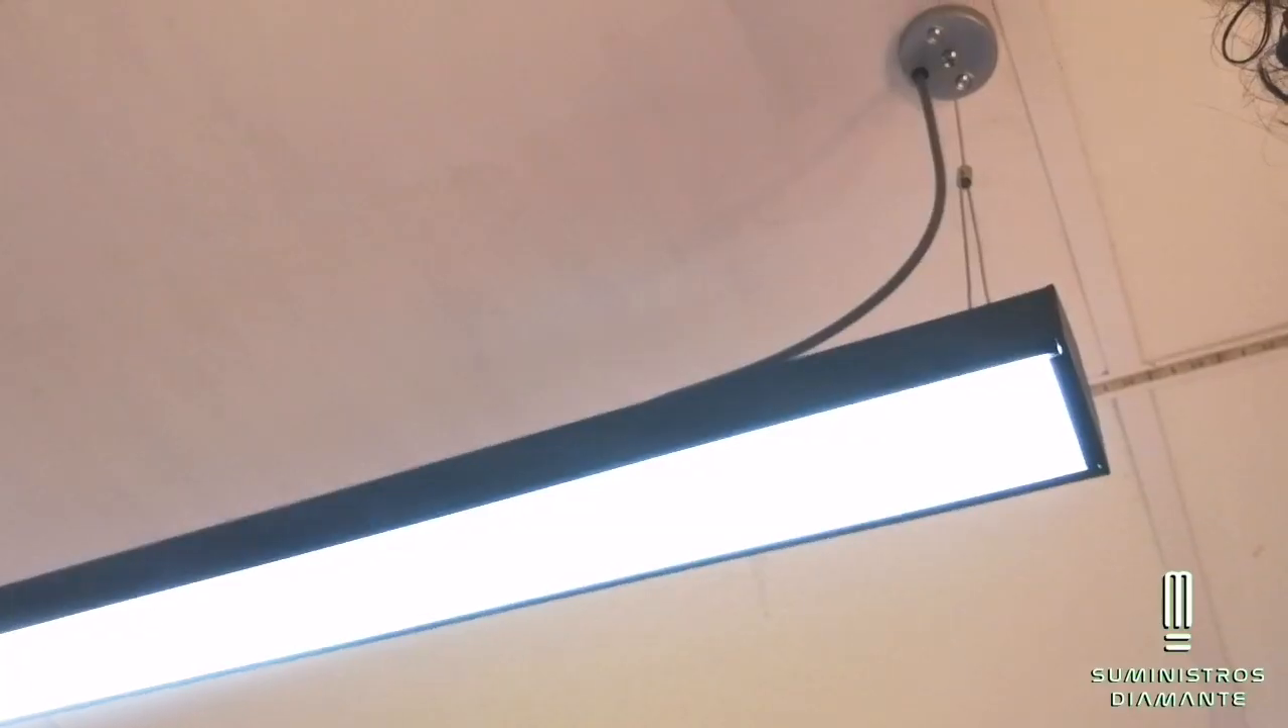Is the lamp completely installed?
Yes.